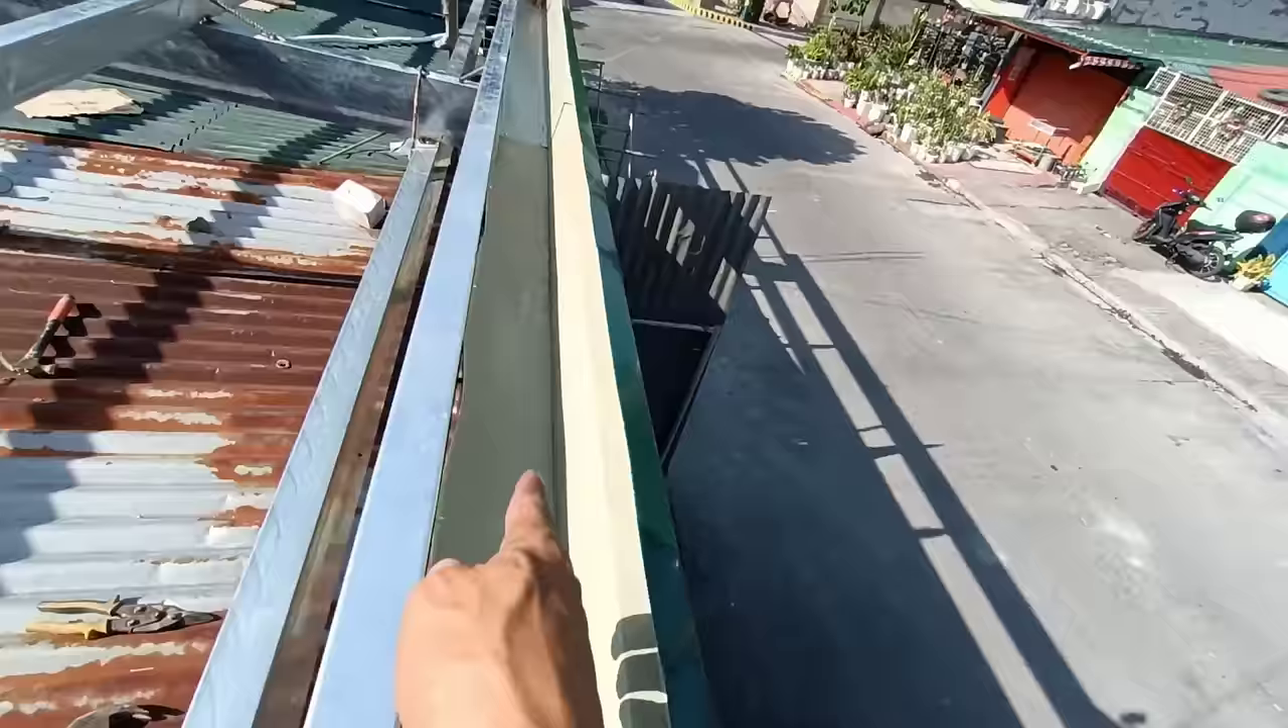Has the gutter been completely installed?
Yes.